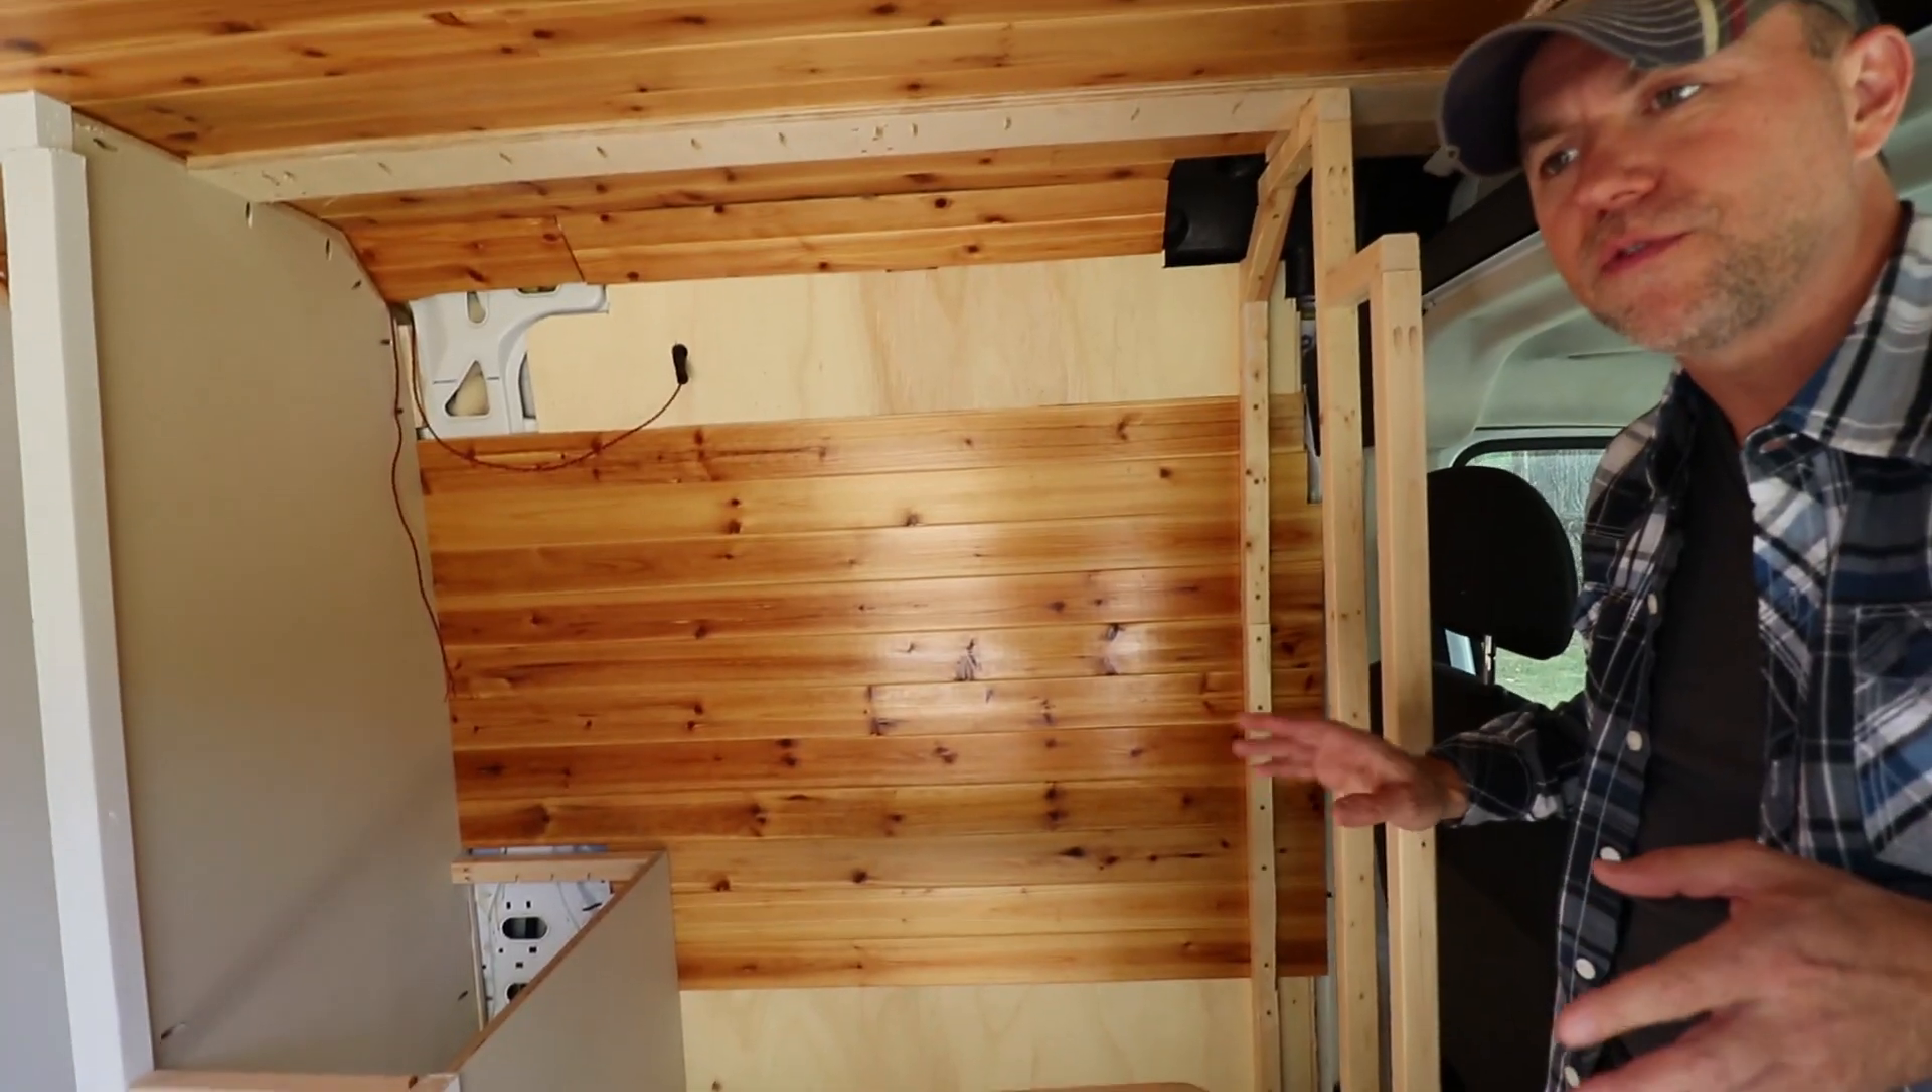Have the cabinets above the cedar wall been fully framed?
No.